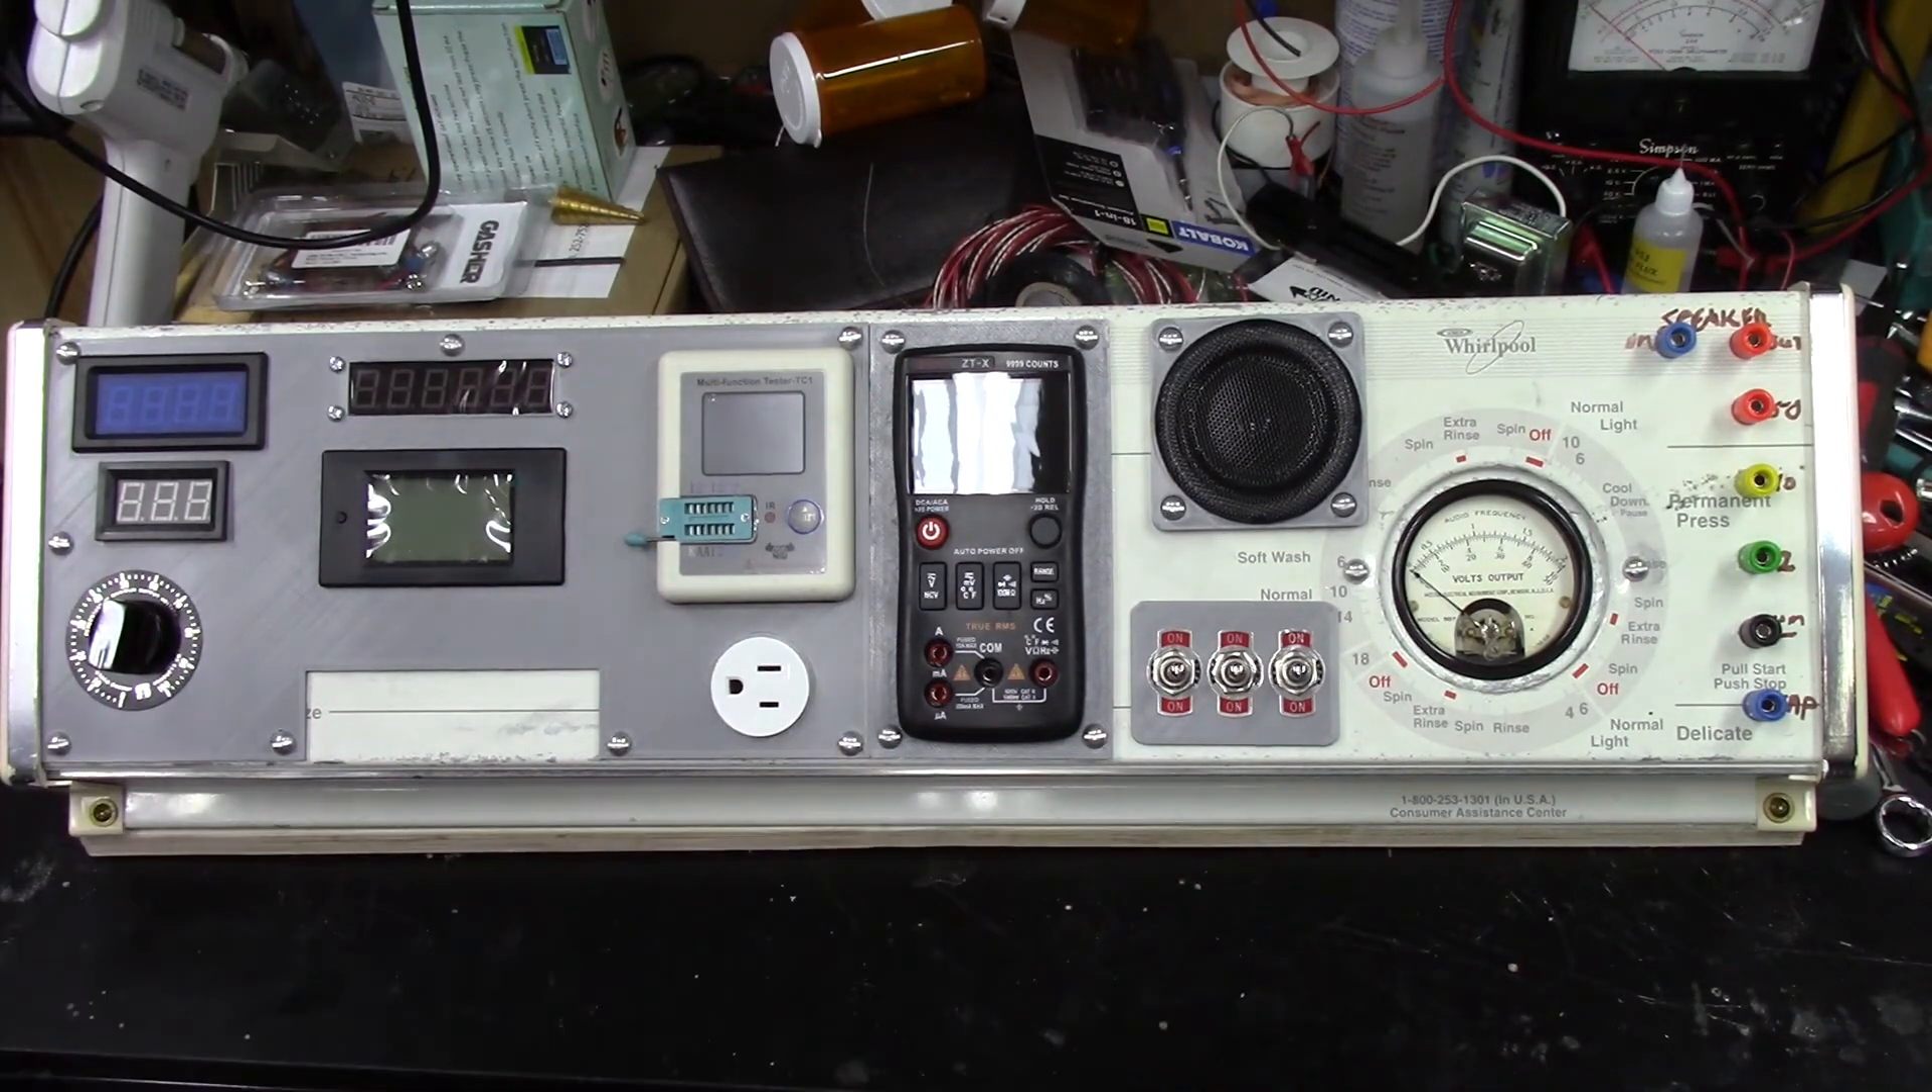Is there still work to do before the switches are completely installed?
No.